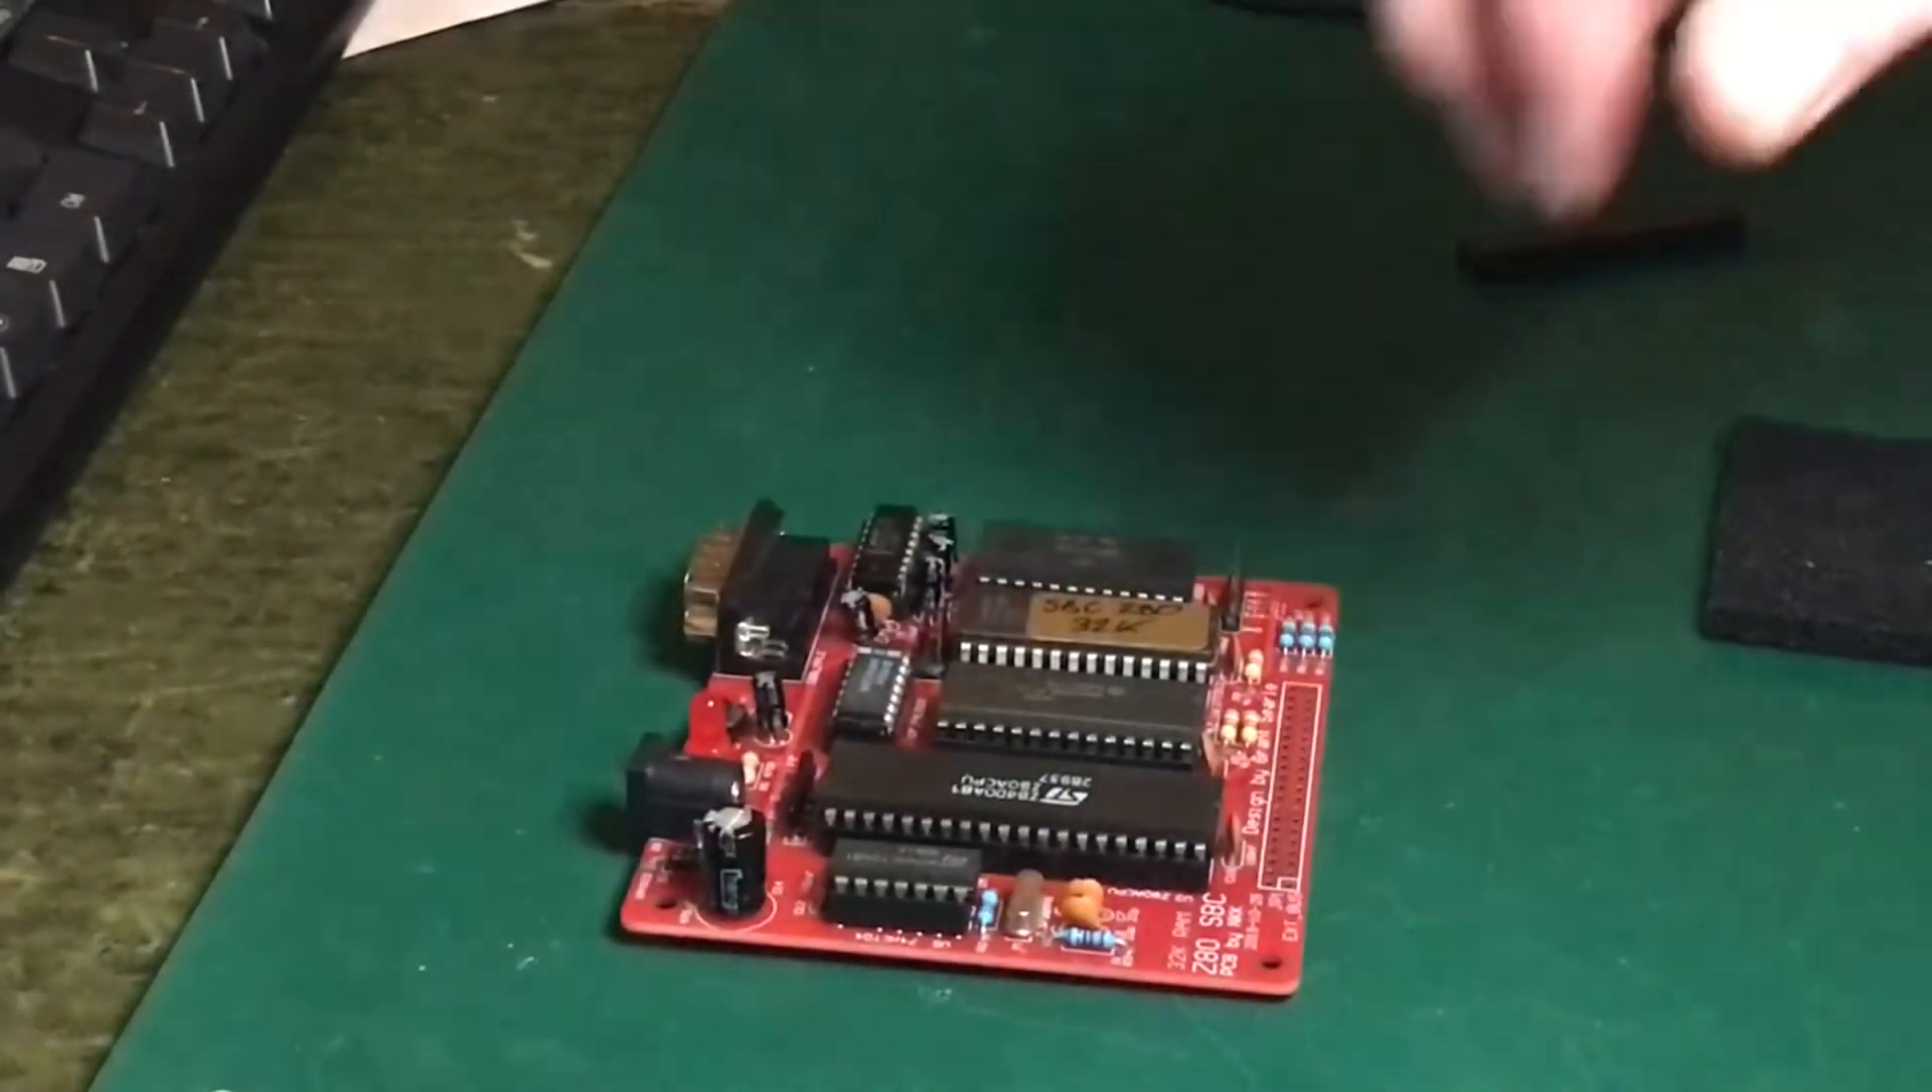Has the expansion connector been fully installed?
No.